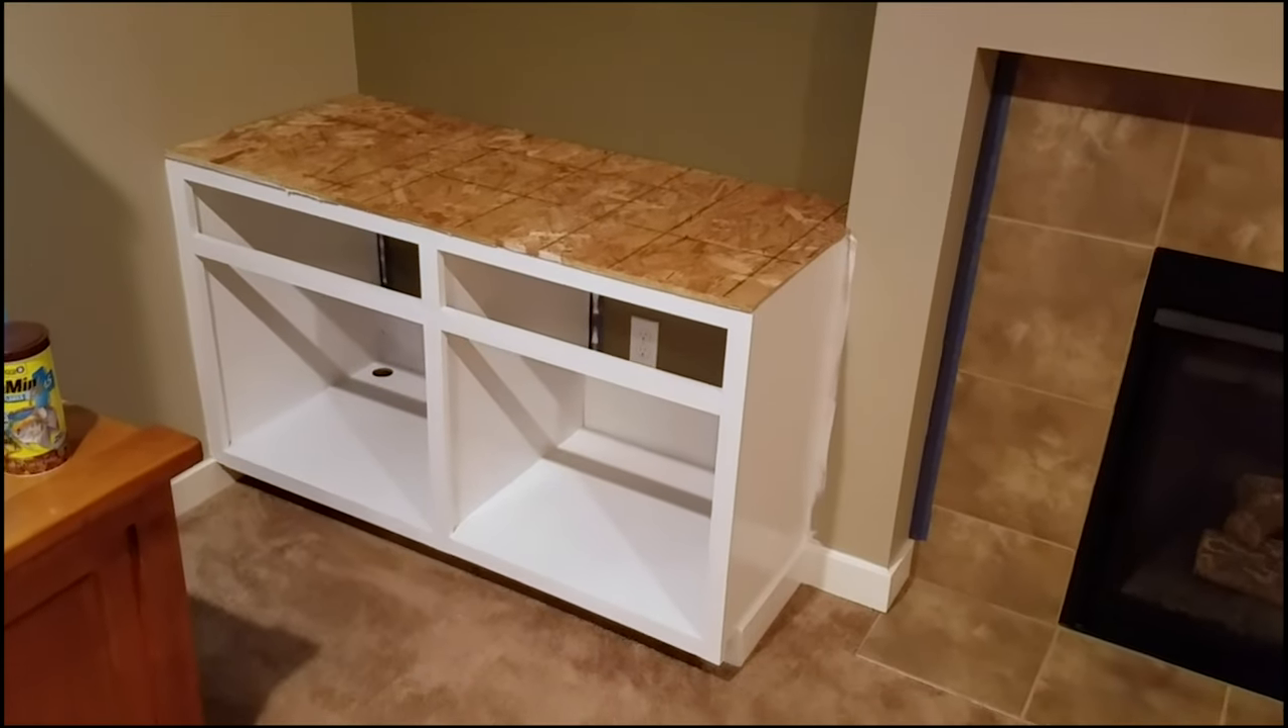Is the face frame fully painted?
Yes.